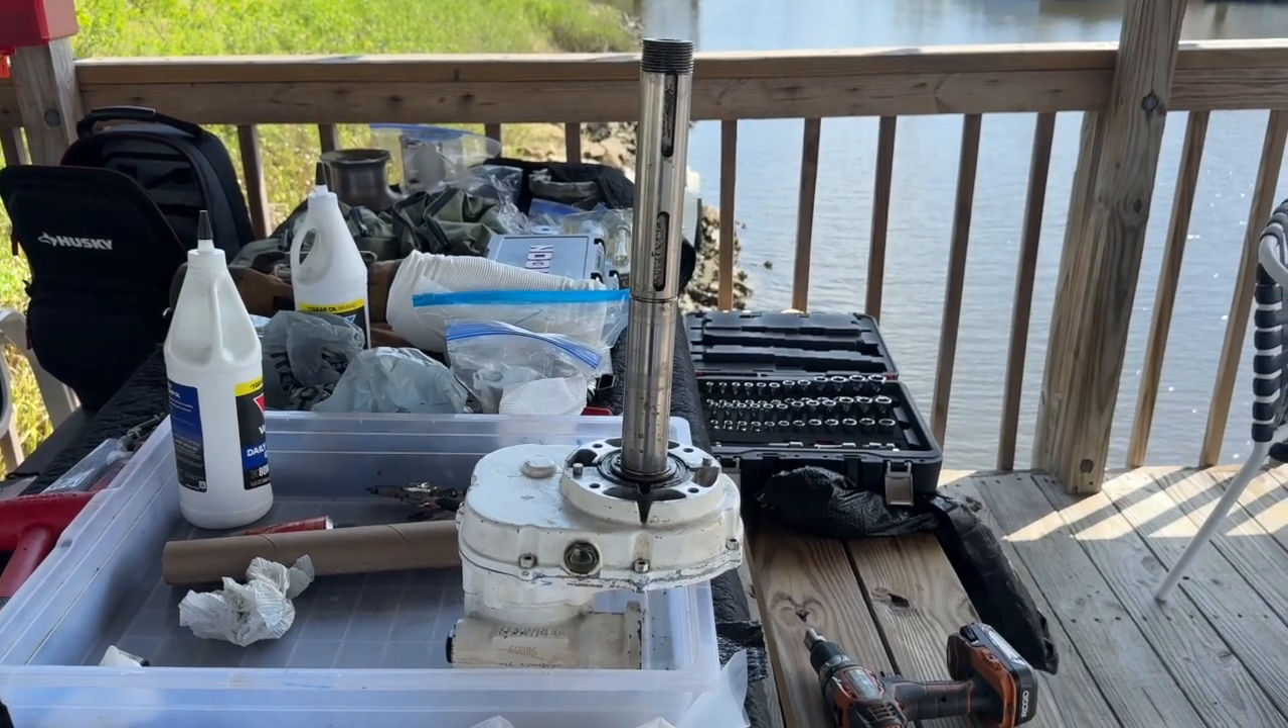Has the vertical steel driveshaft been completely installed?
Yes.